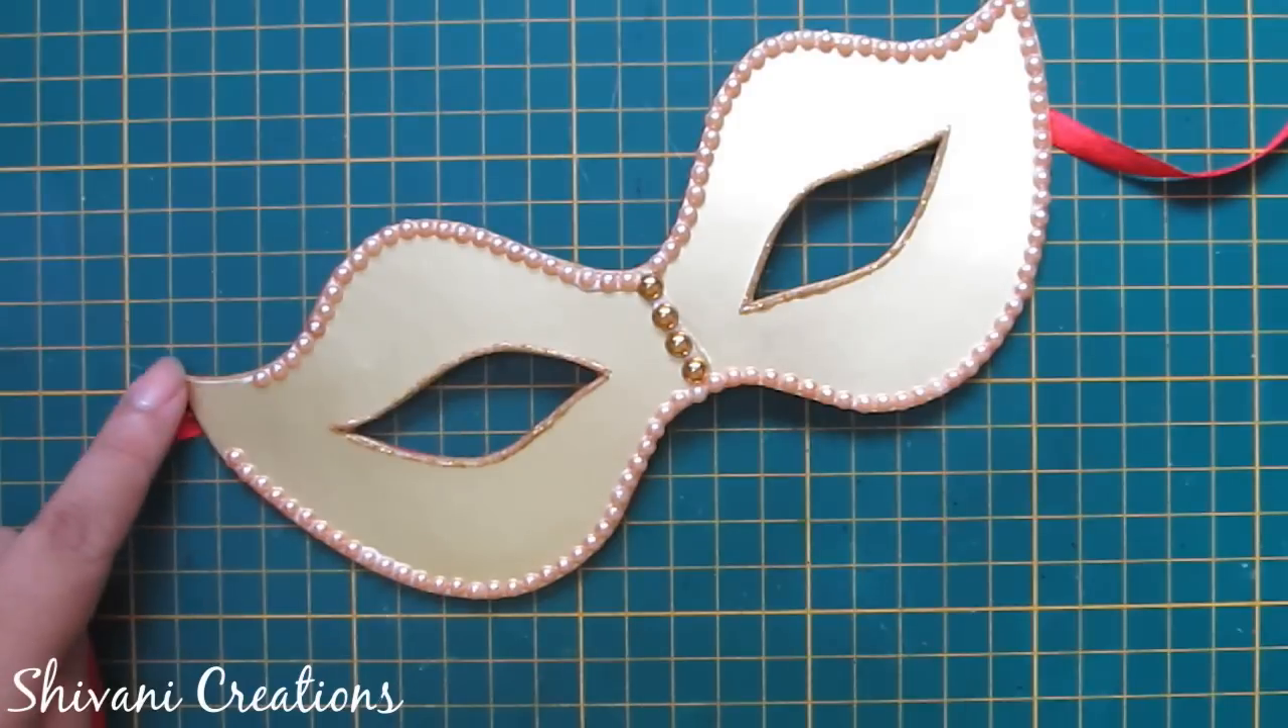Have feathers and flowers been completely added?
No.